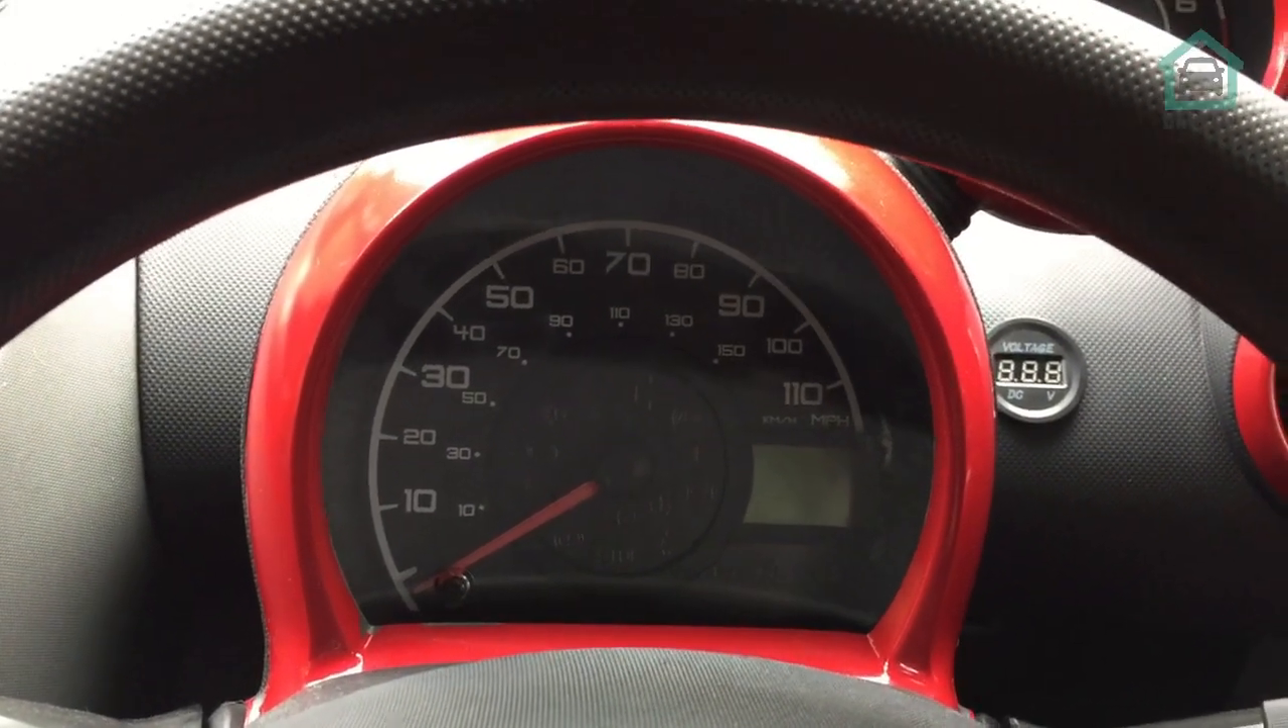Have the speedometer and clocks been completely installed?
Yes.